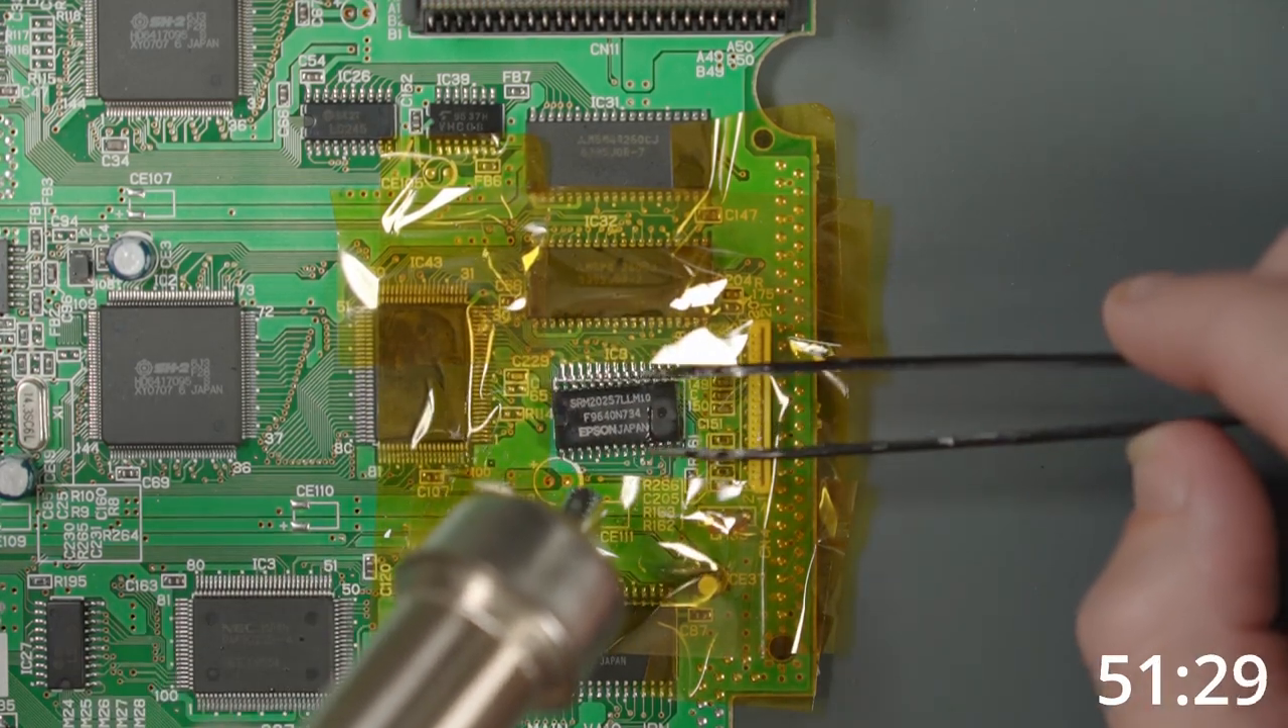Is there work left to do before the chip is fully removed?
Yes.